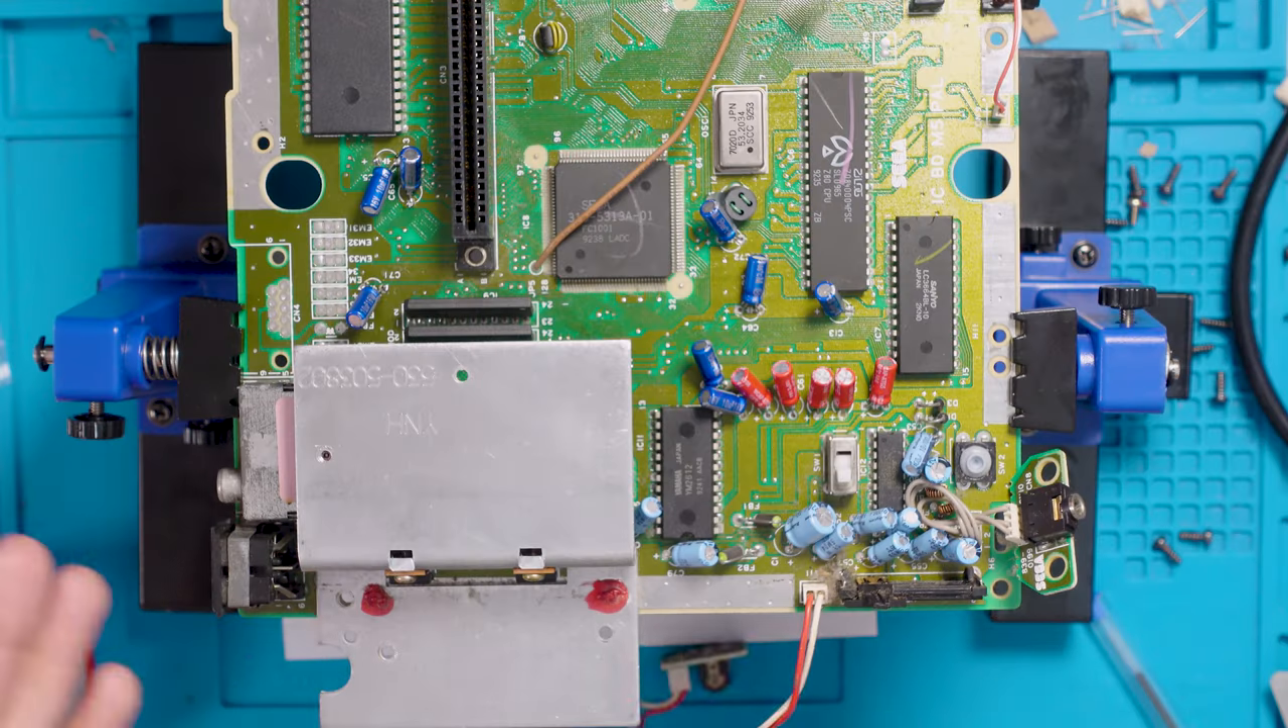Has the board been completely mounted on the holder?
Yes.